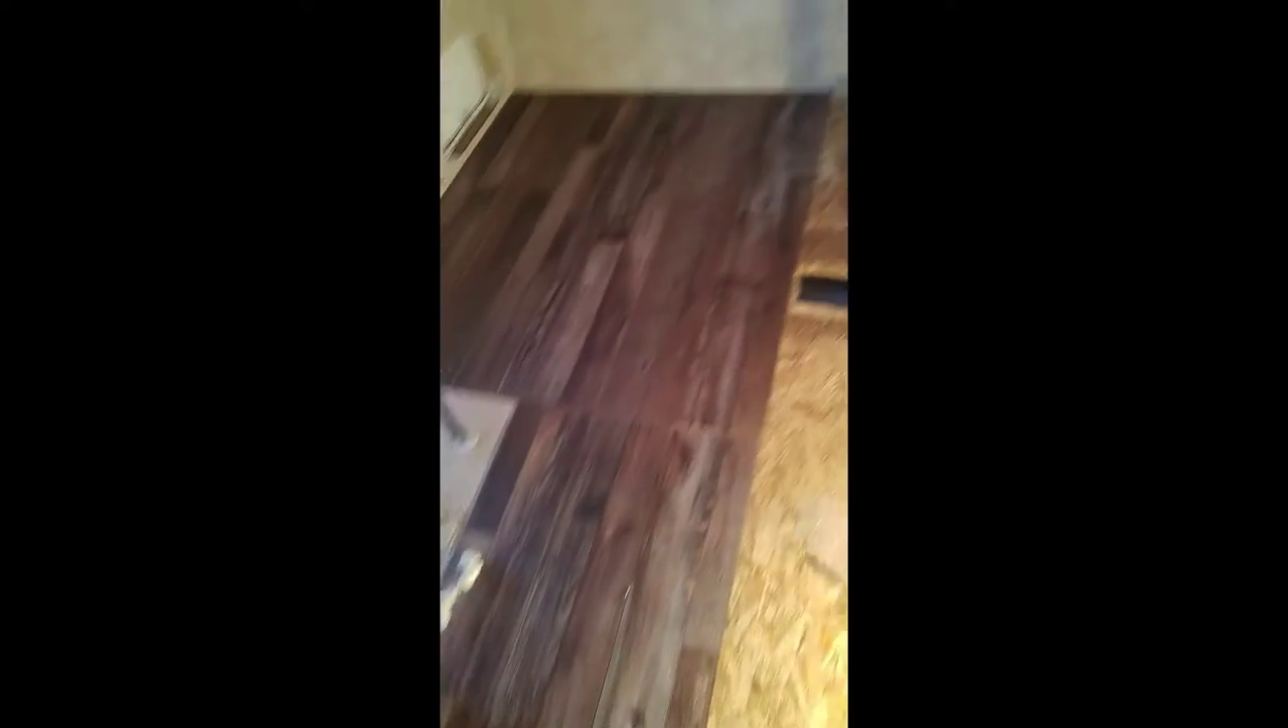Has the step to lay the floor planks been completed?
No.